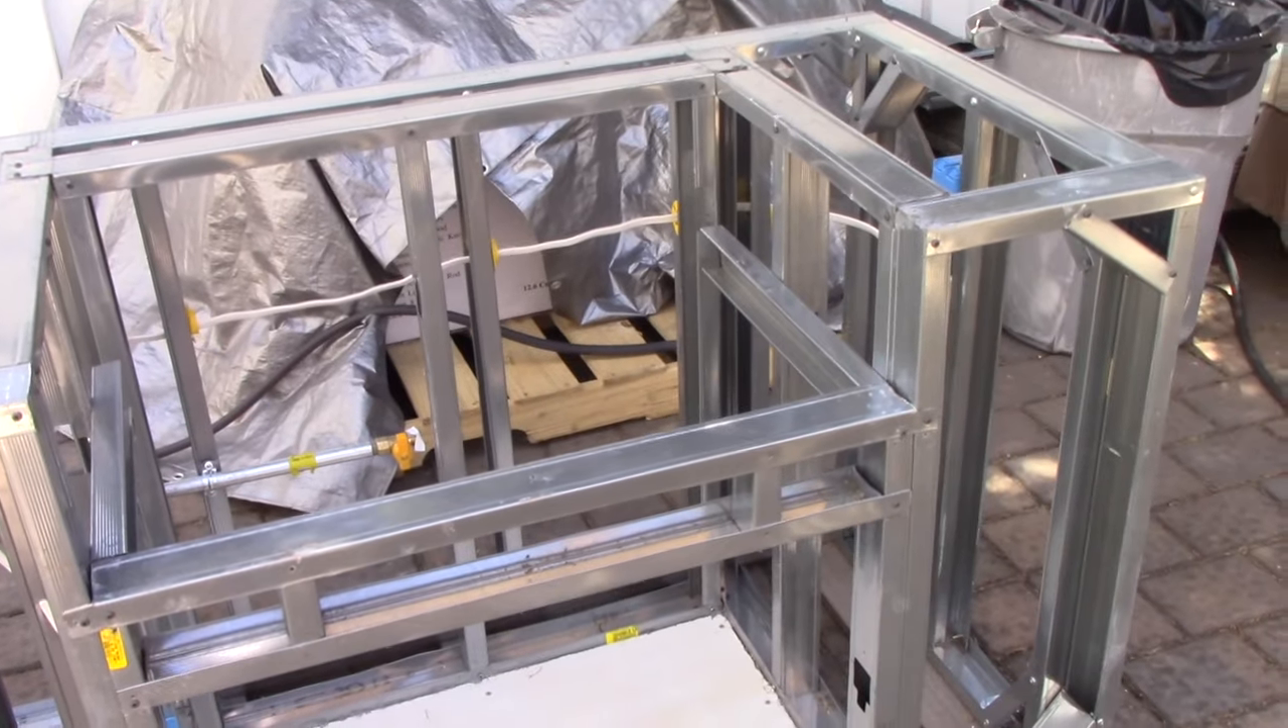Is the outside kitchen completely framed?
Yes.